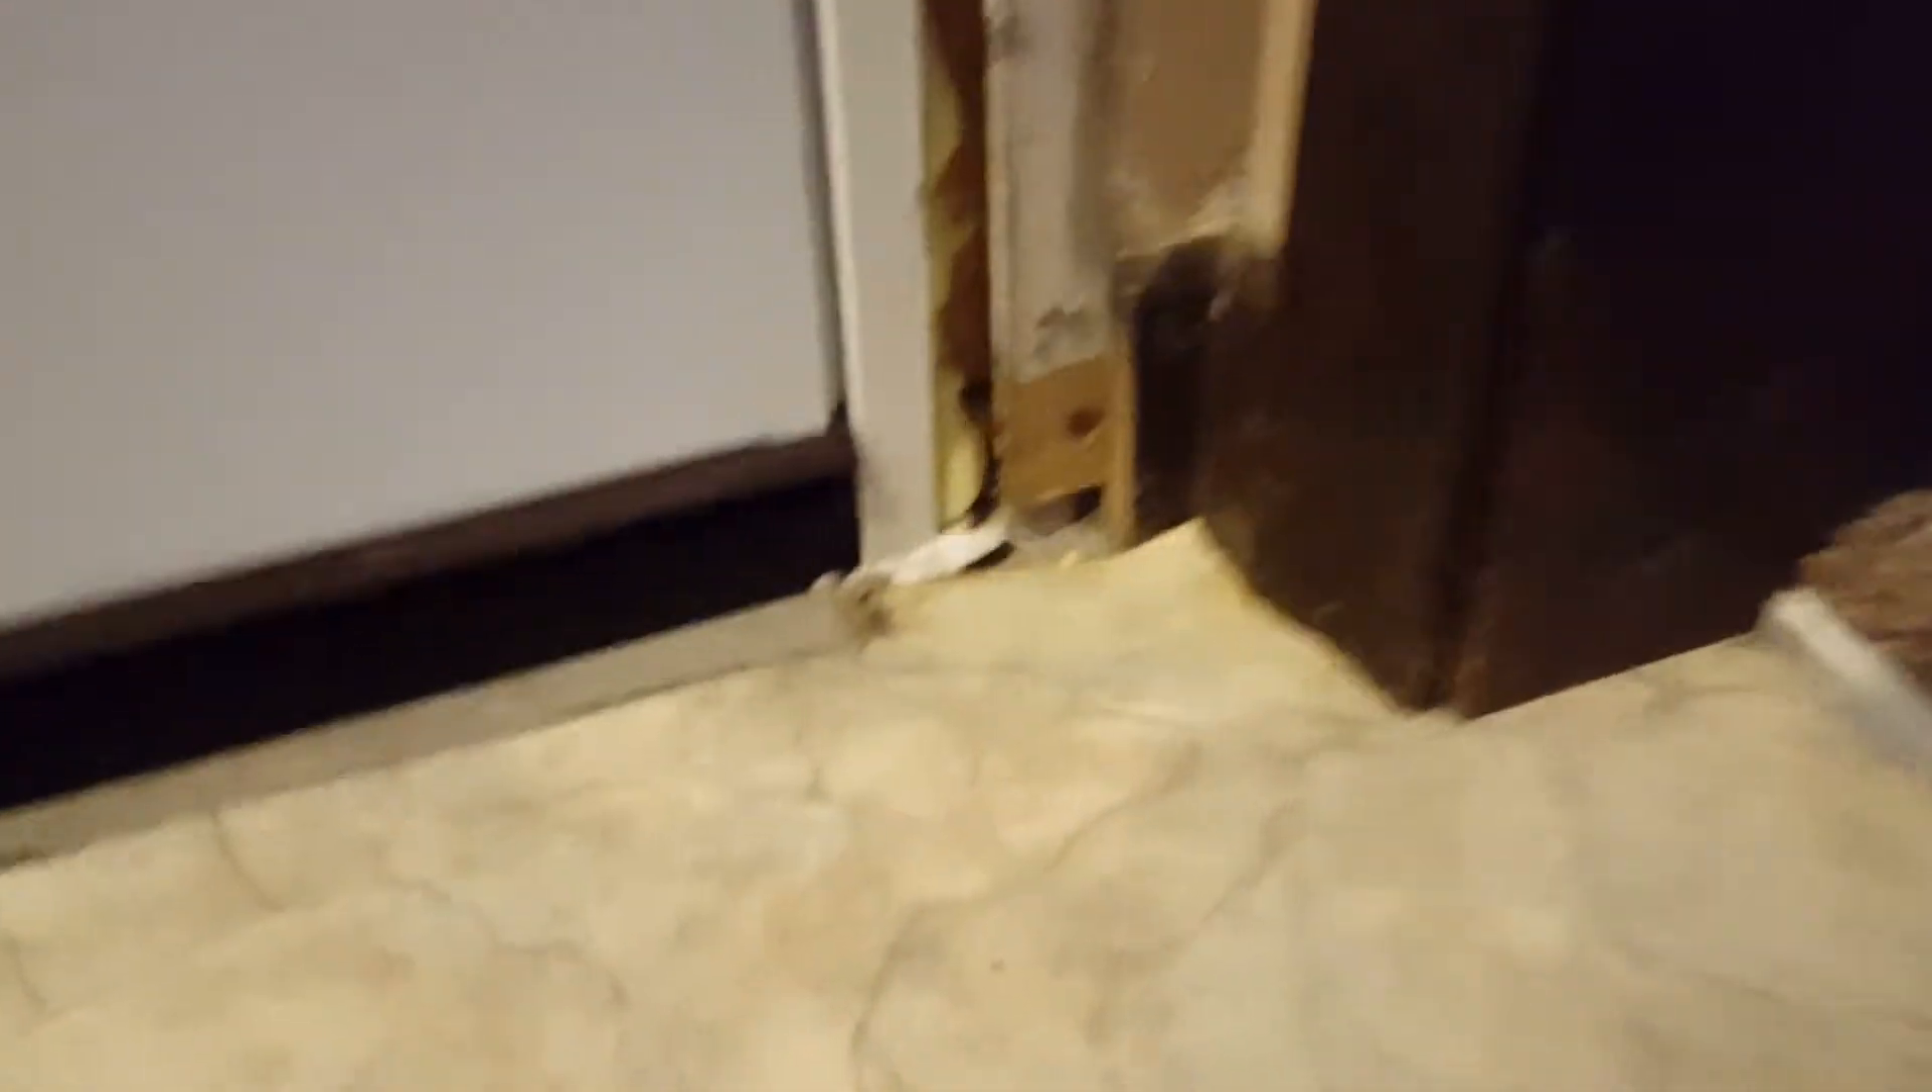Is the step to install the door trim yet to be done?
Yes.